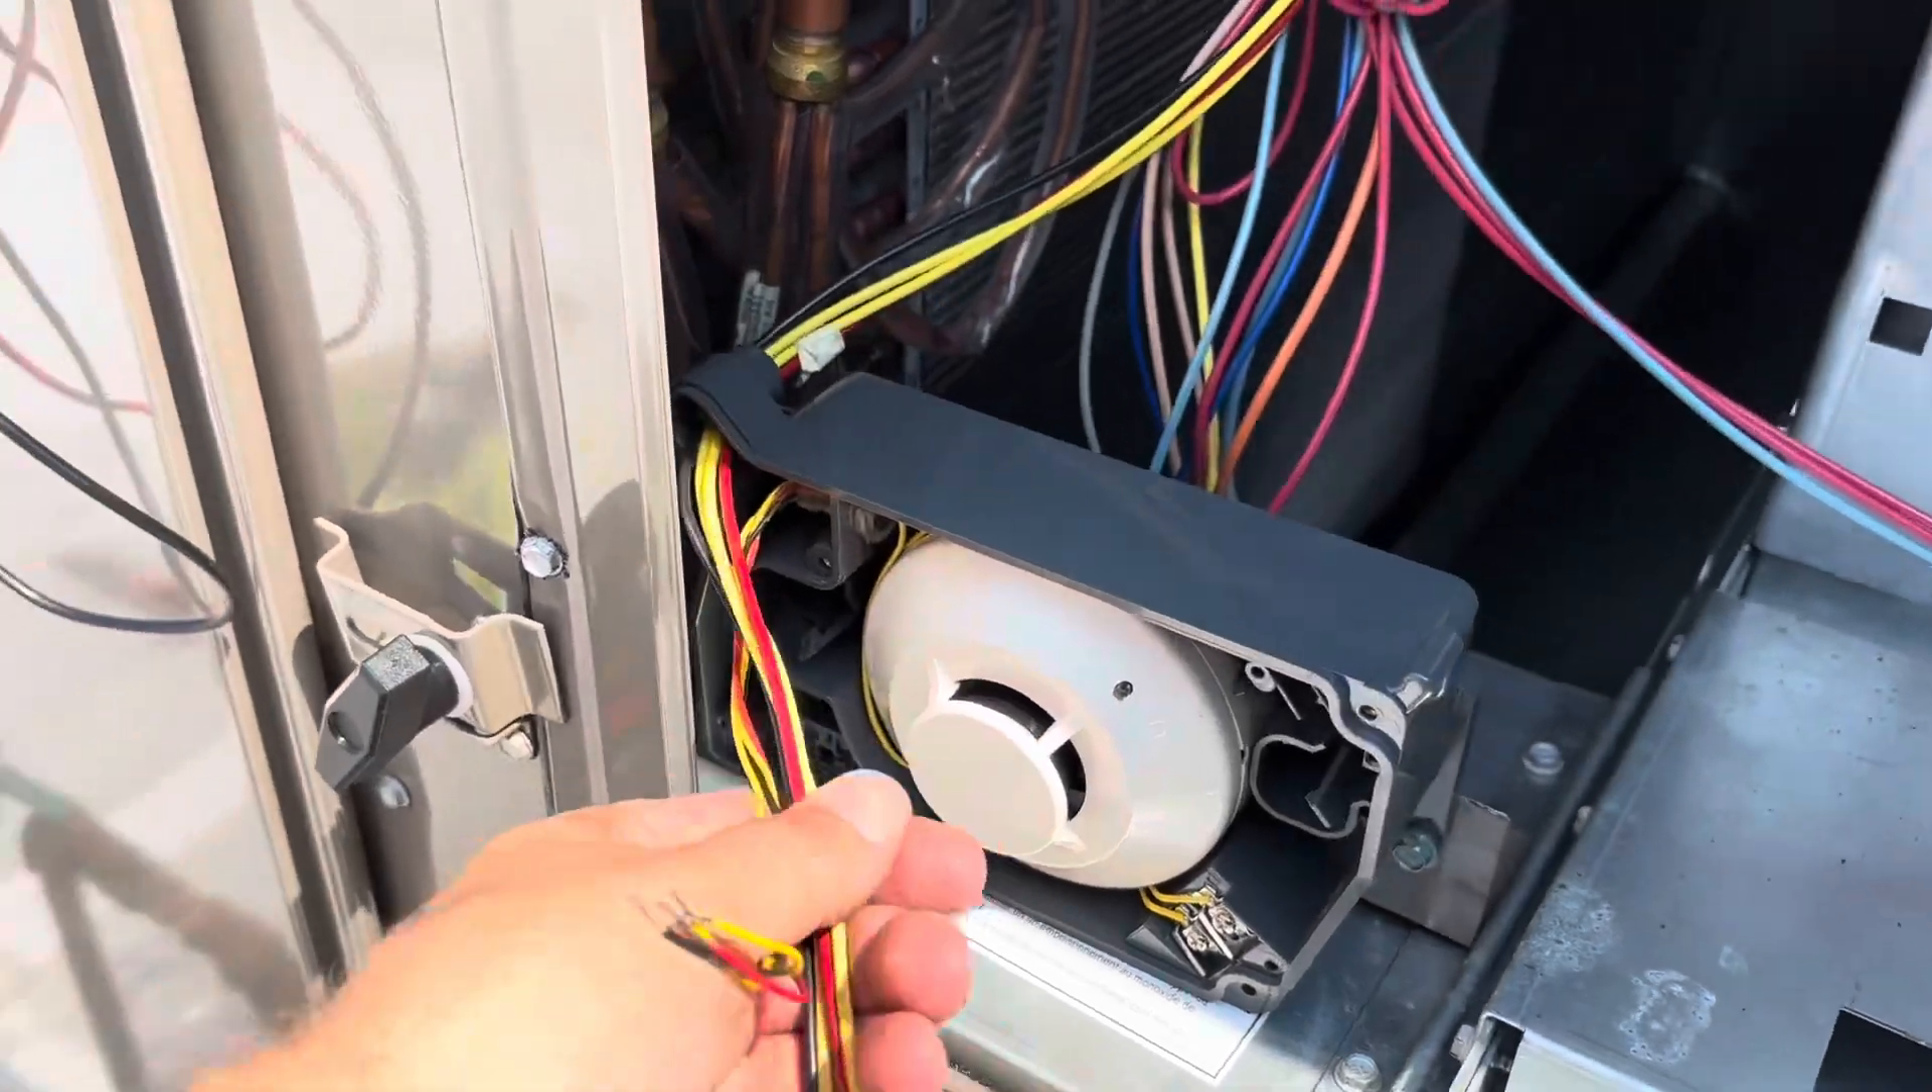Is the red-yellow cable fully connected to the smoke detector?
No.